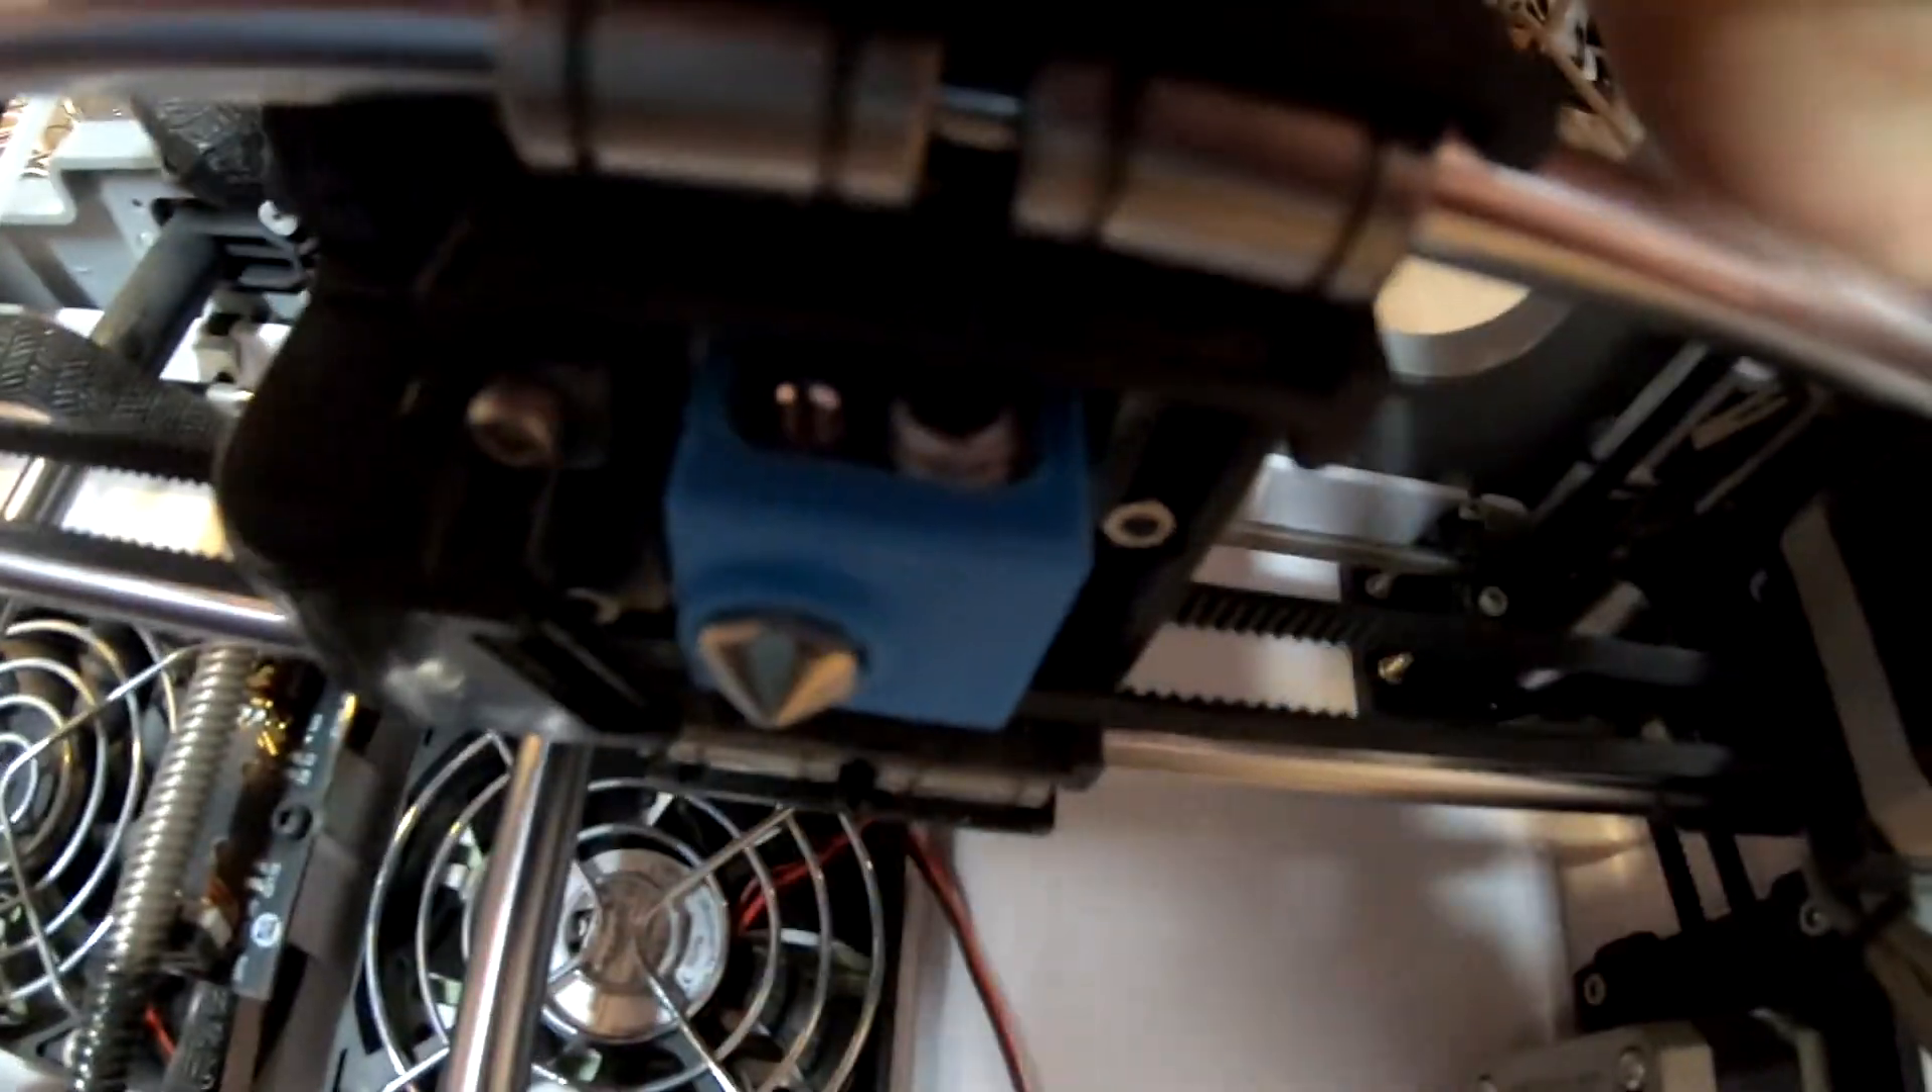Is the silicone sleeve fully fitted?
Yes.